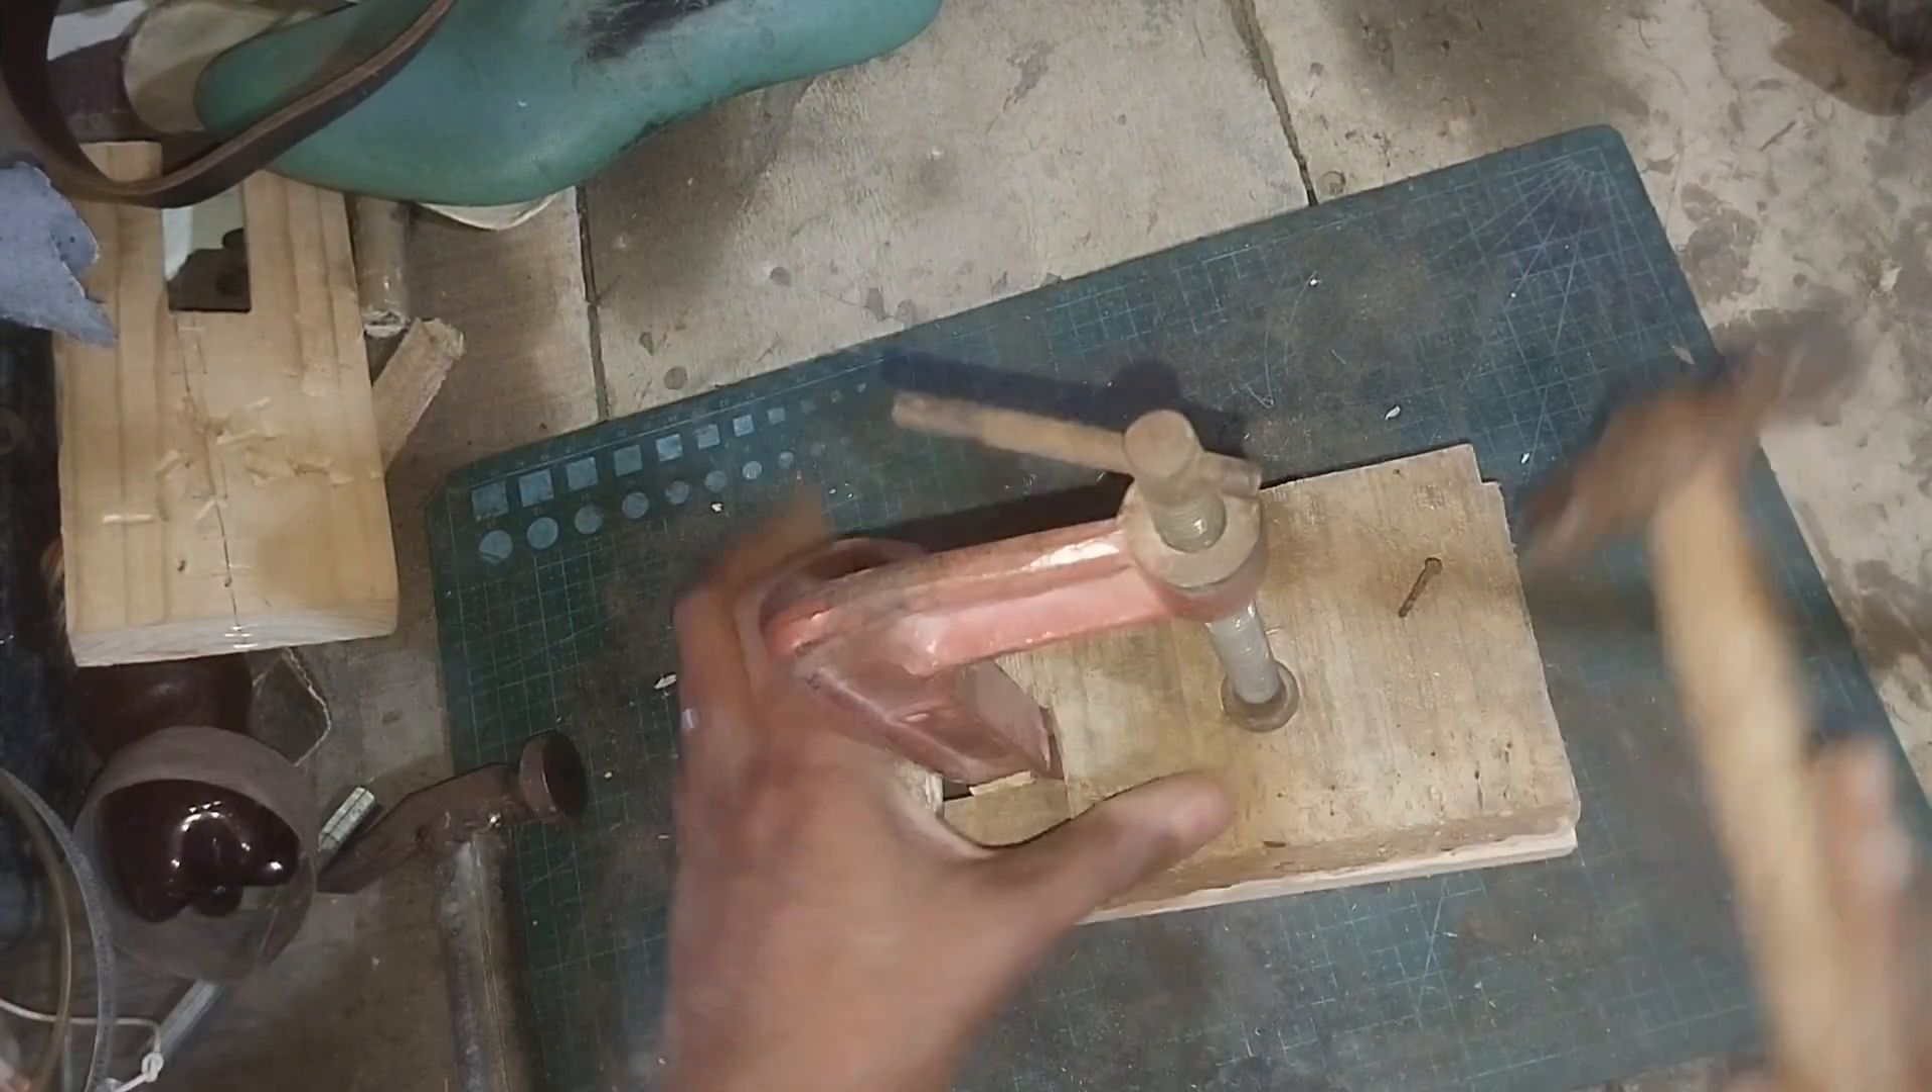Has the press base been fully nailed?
No.